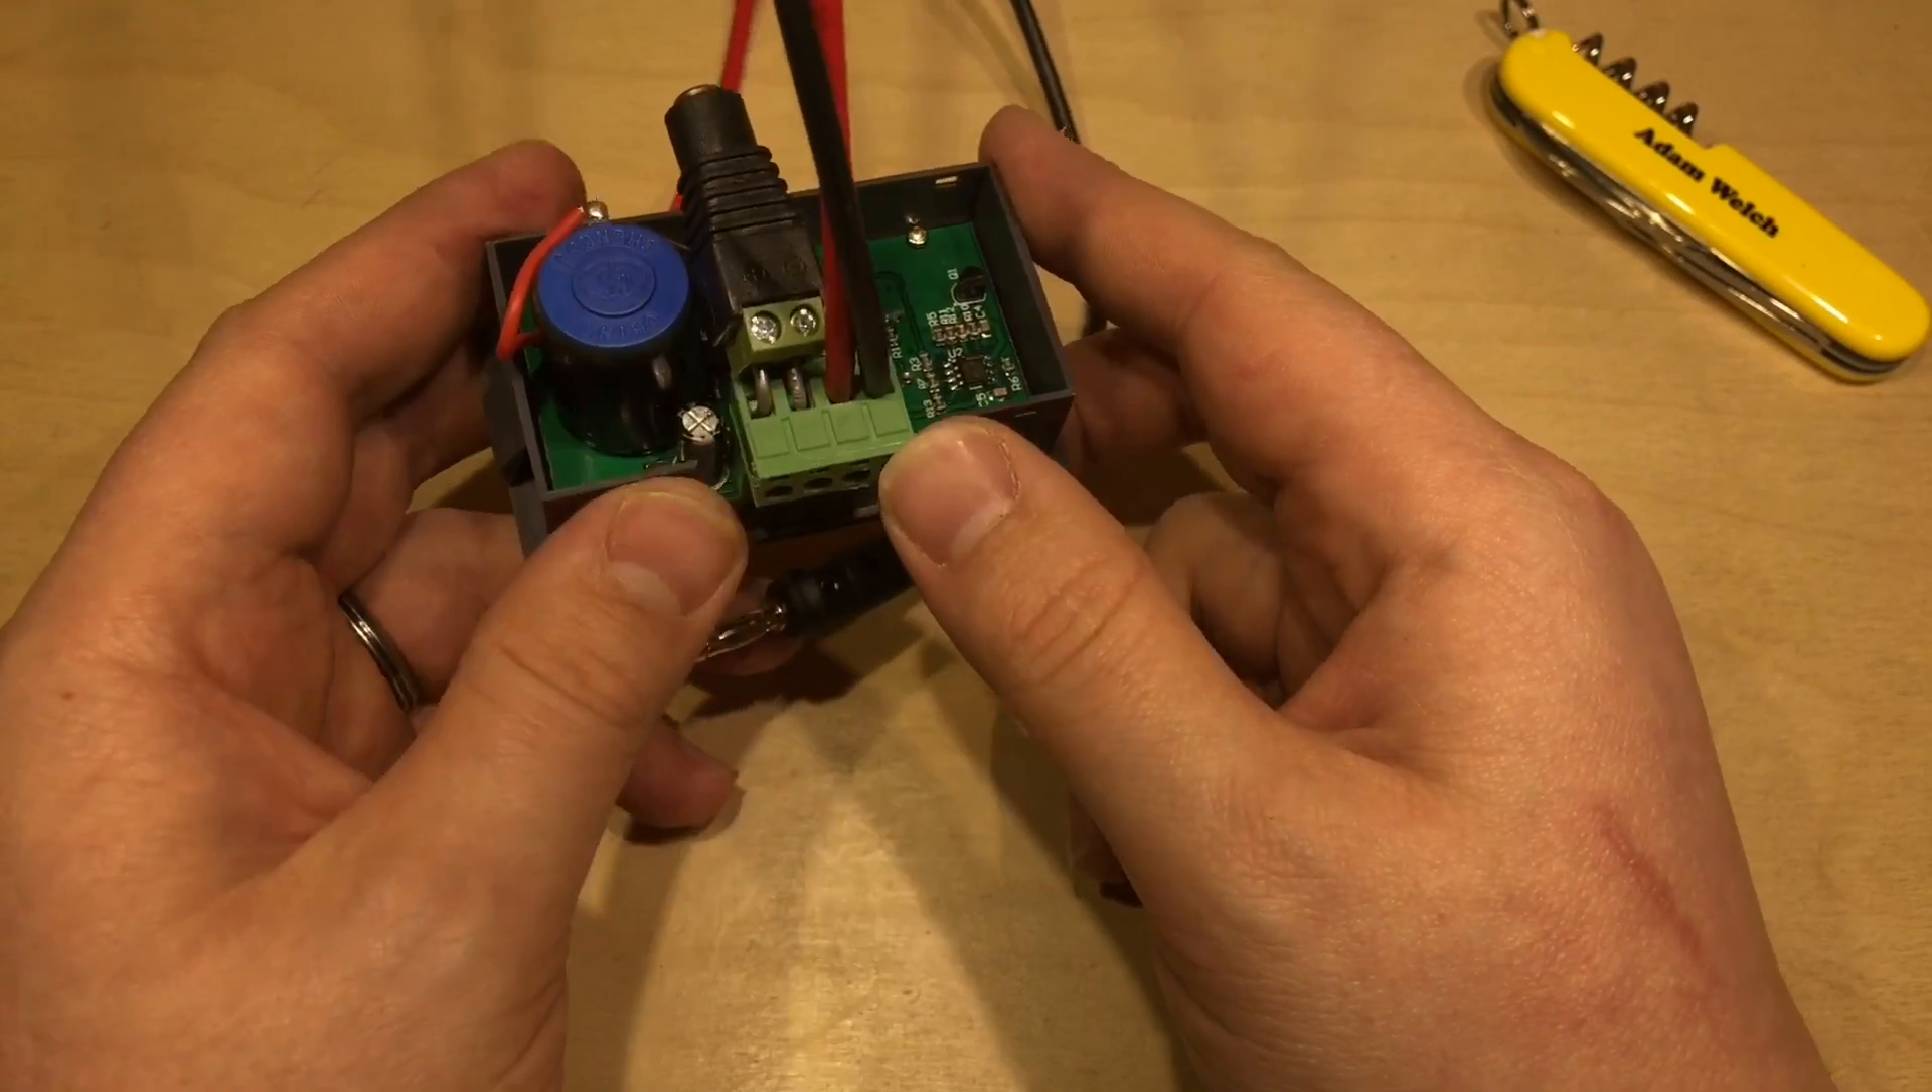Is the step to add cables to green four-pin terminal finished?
Yes.